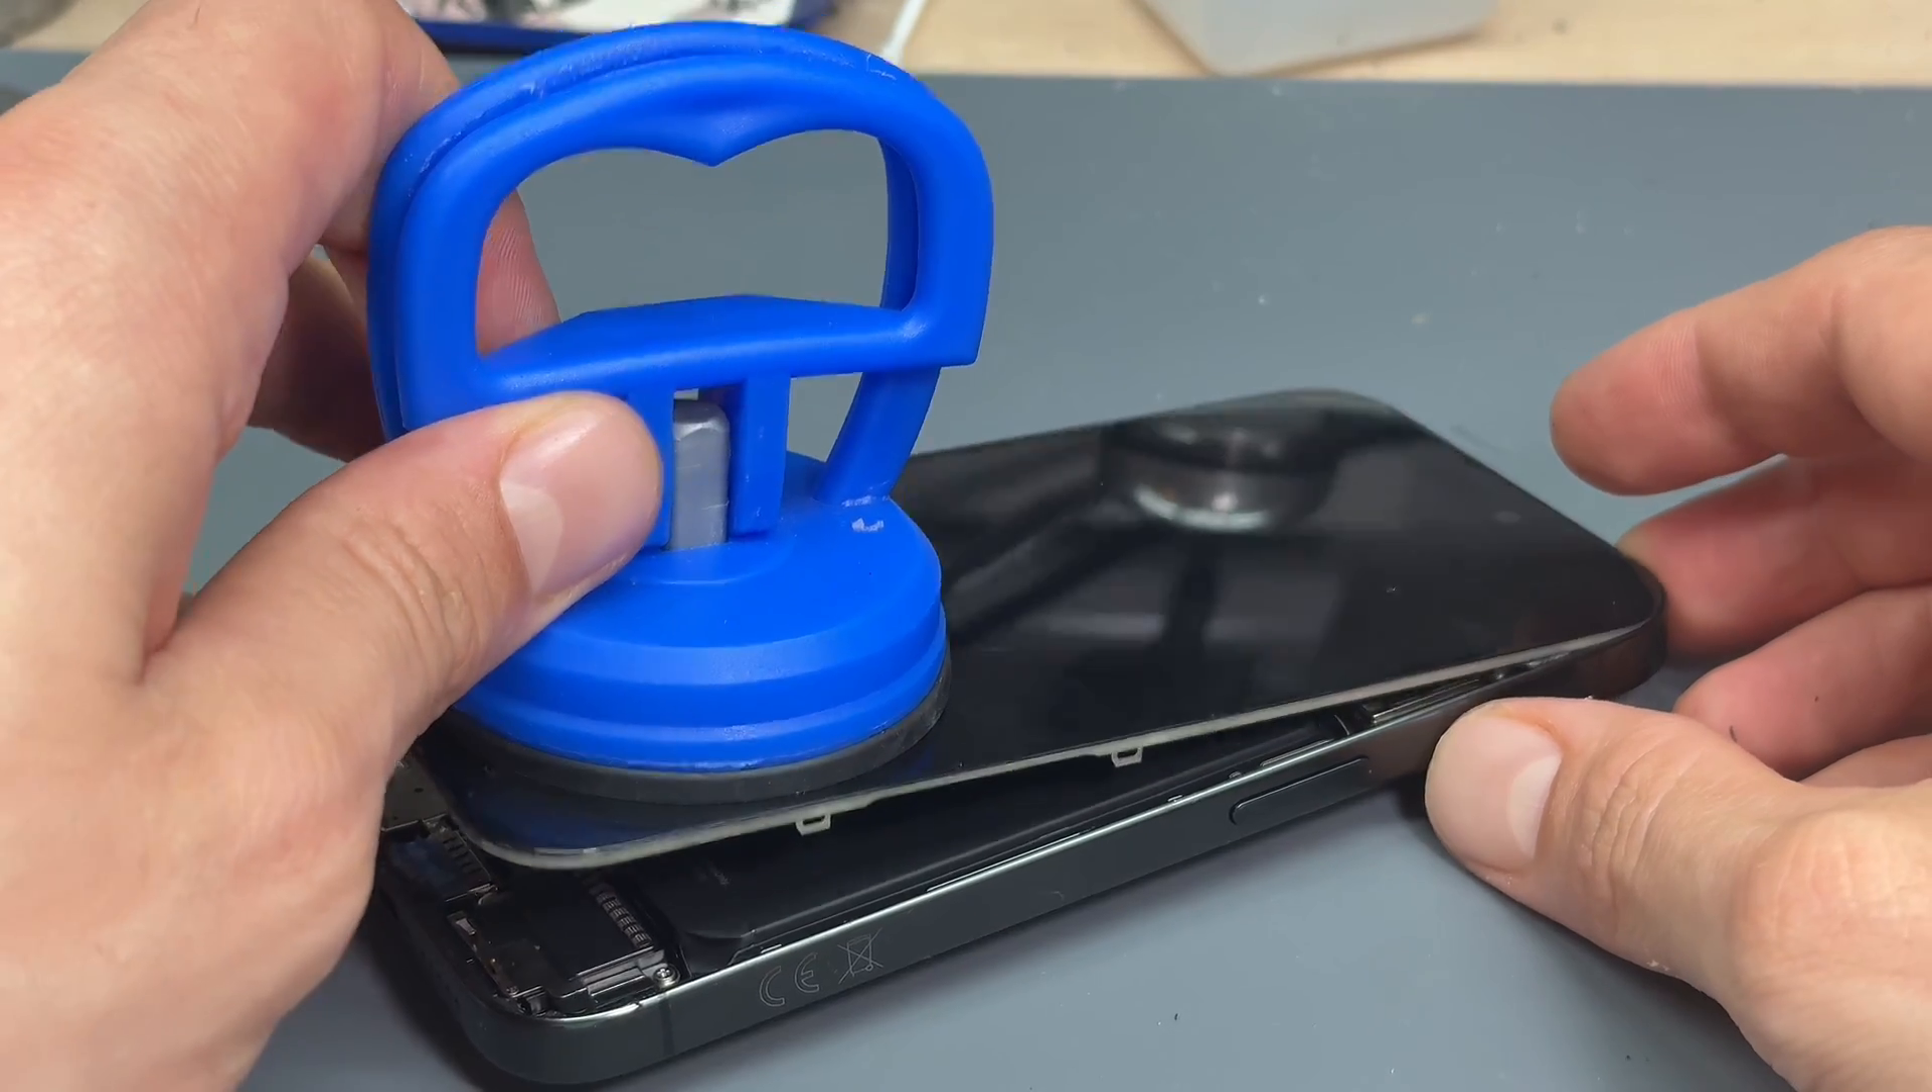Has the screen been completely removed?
No.